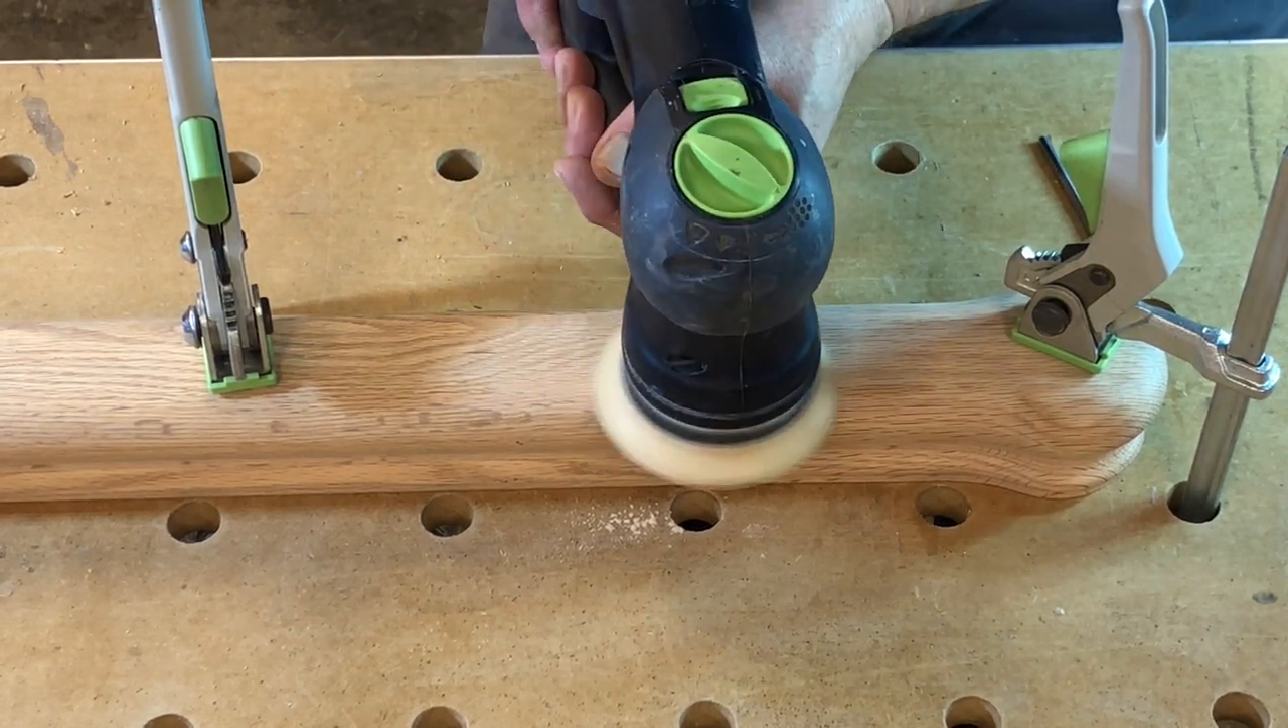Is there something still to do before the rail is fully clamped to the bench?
No.